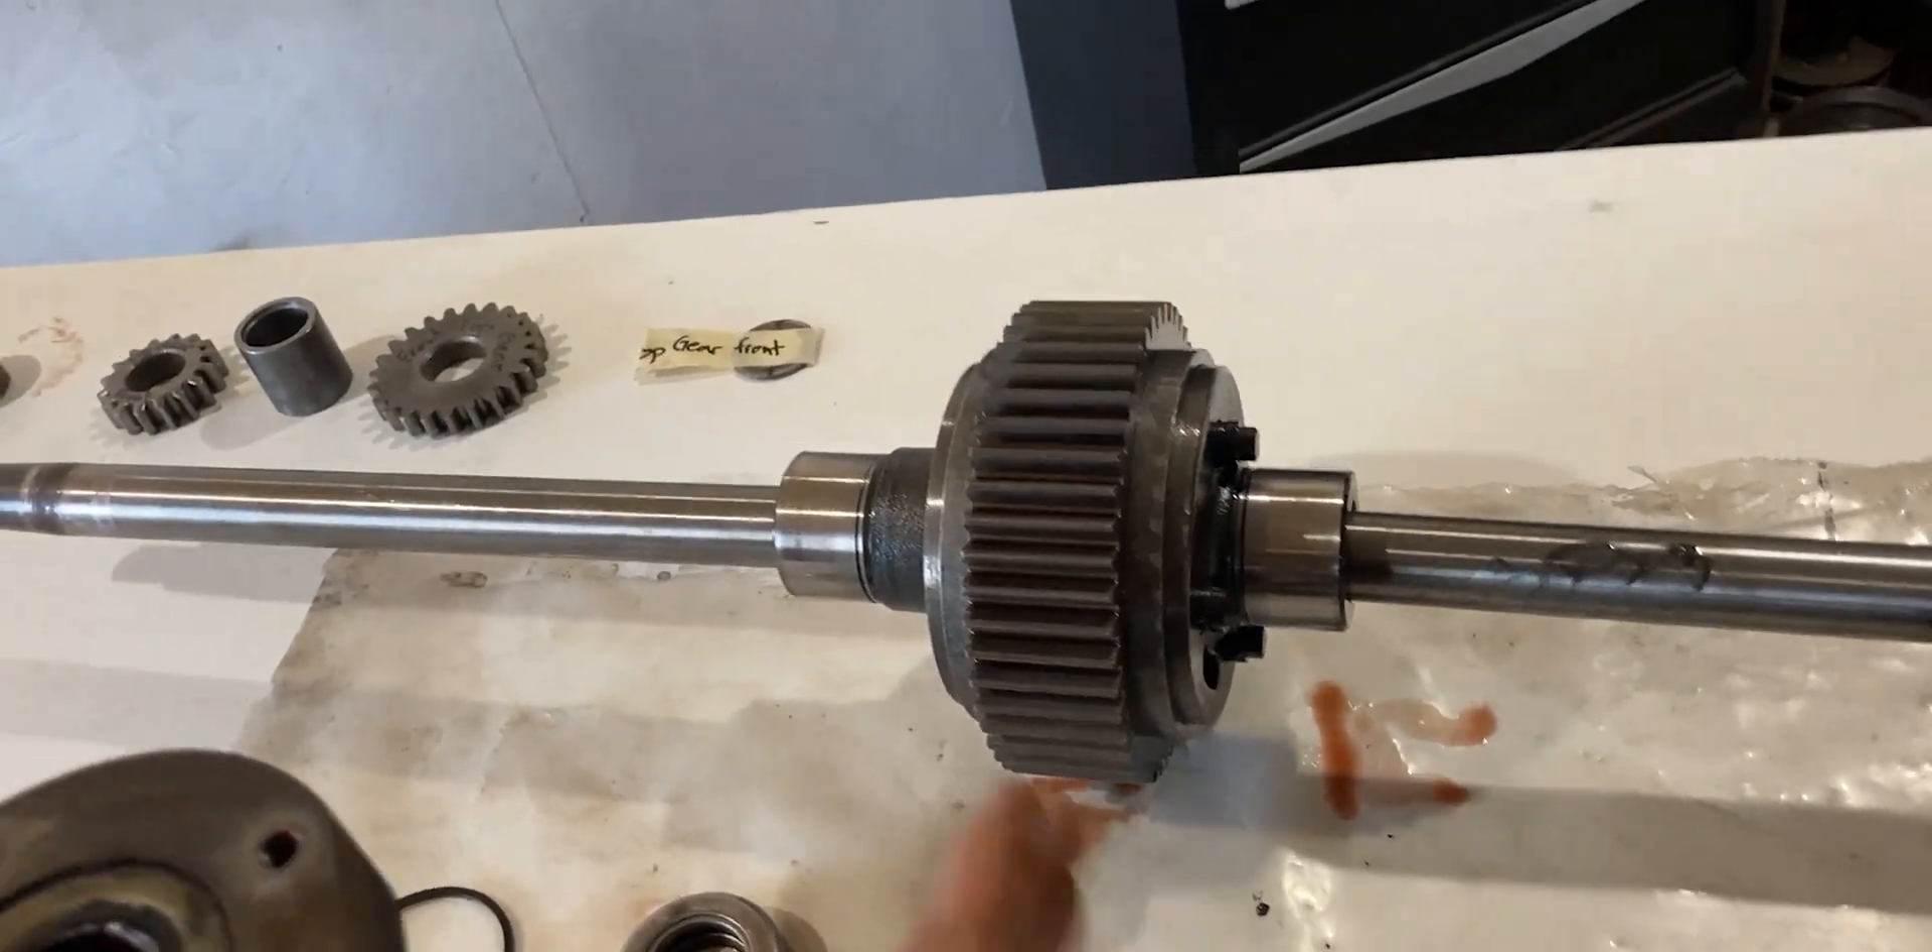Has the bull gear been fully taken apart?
No.